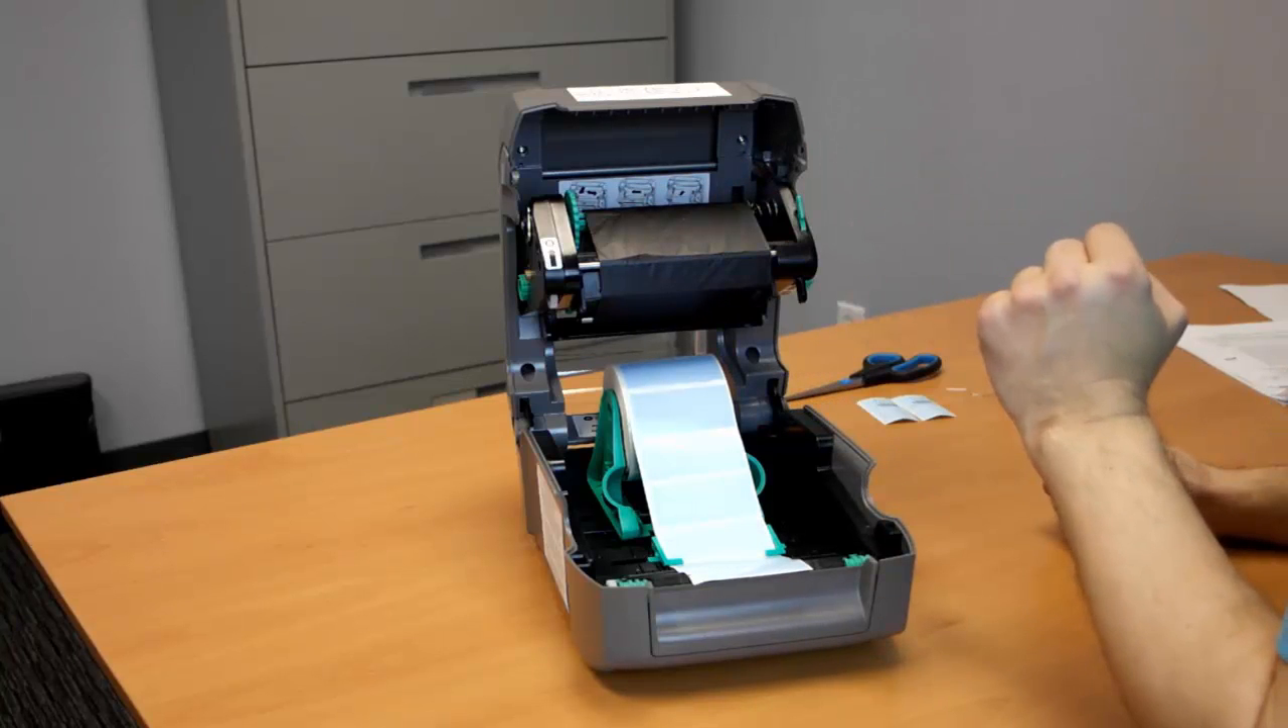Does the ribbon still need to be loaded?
No.